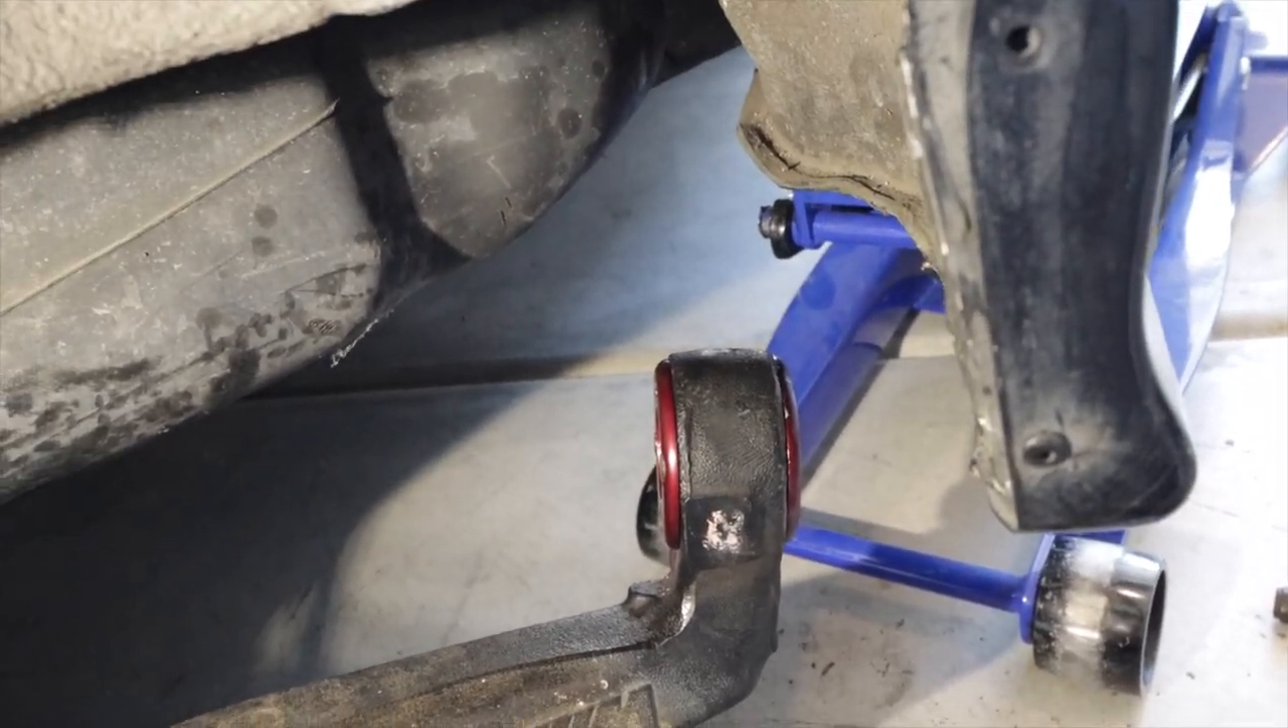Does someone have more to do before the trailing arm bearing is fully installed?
No.